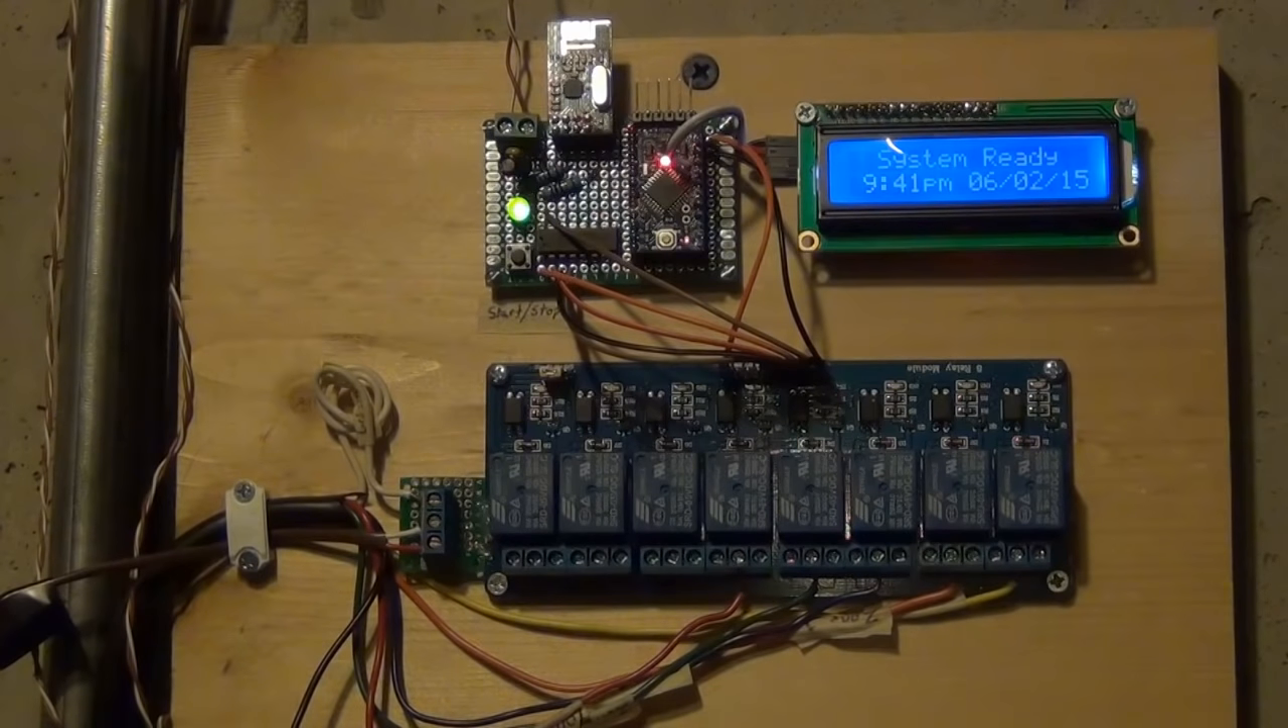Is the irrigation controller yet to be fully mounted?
No.